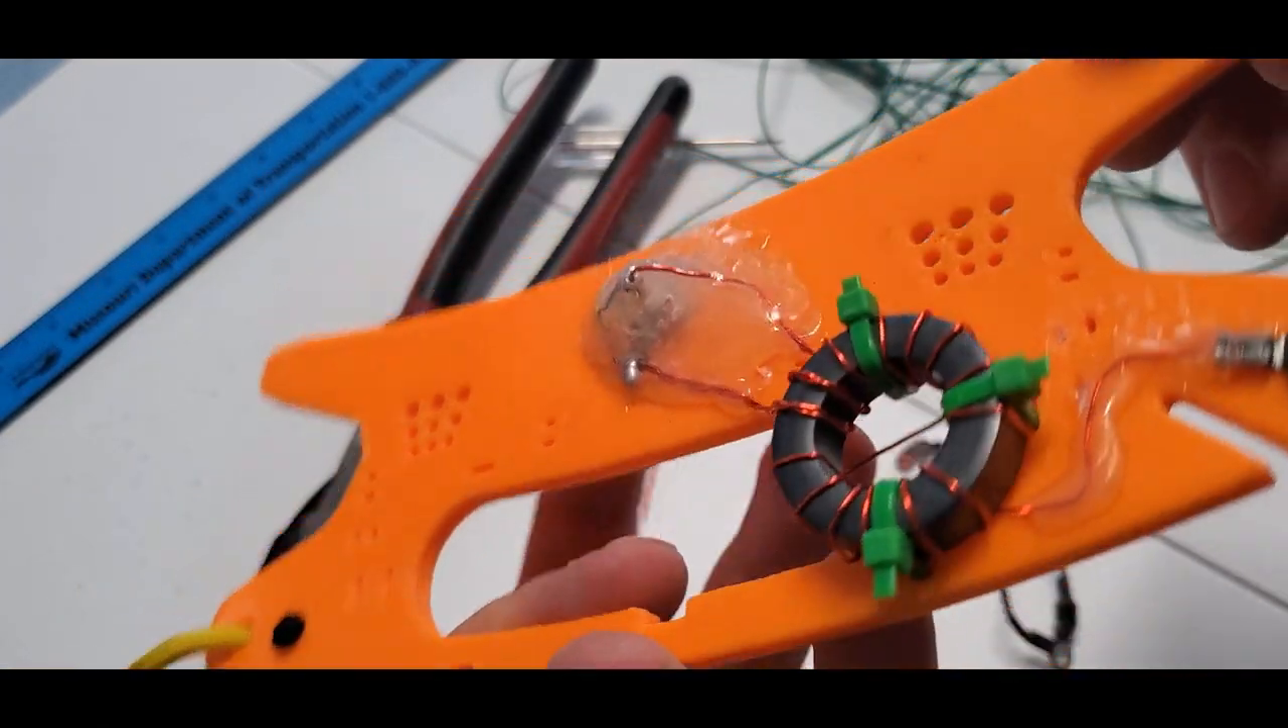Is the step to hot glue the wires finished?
Yes.